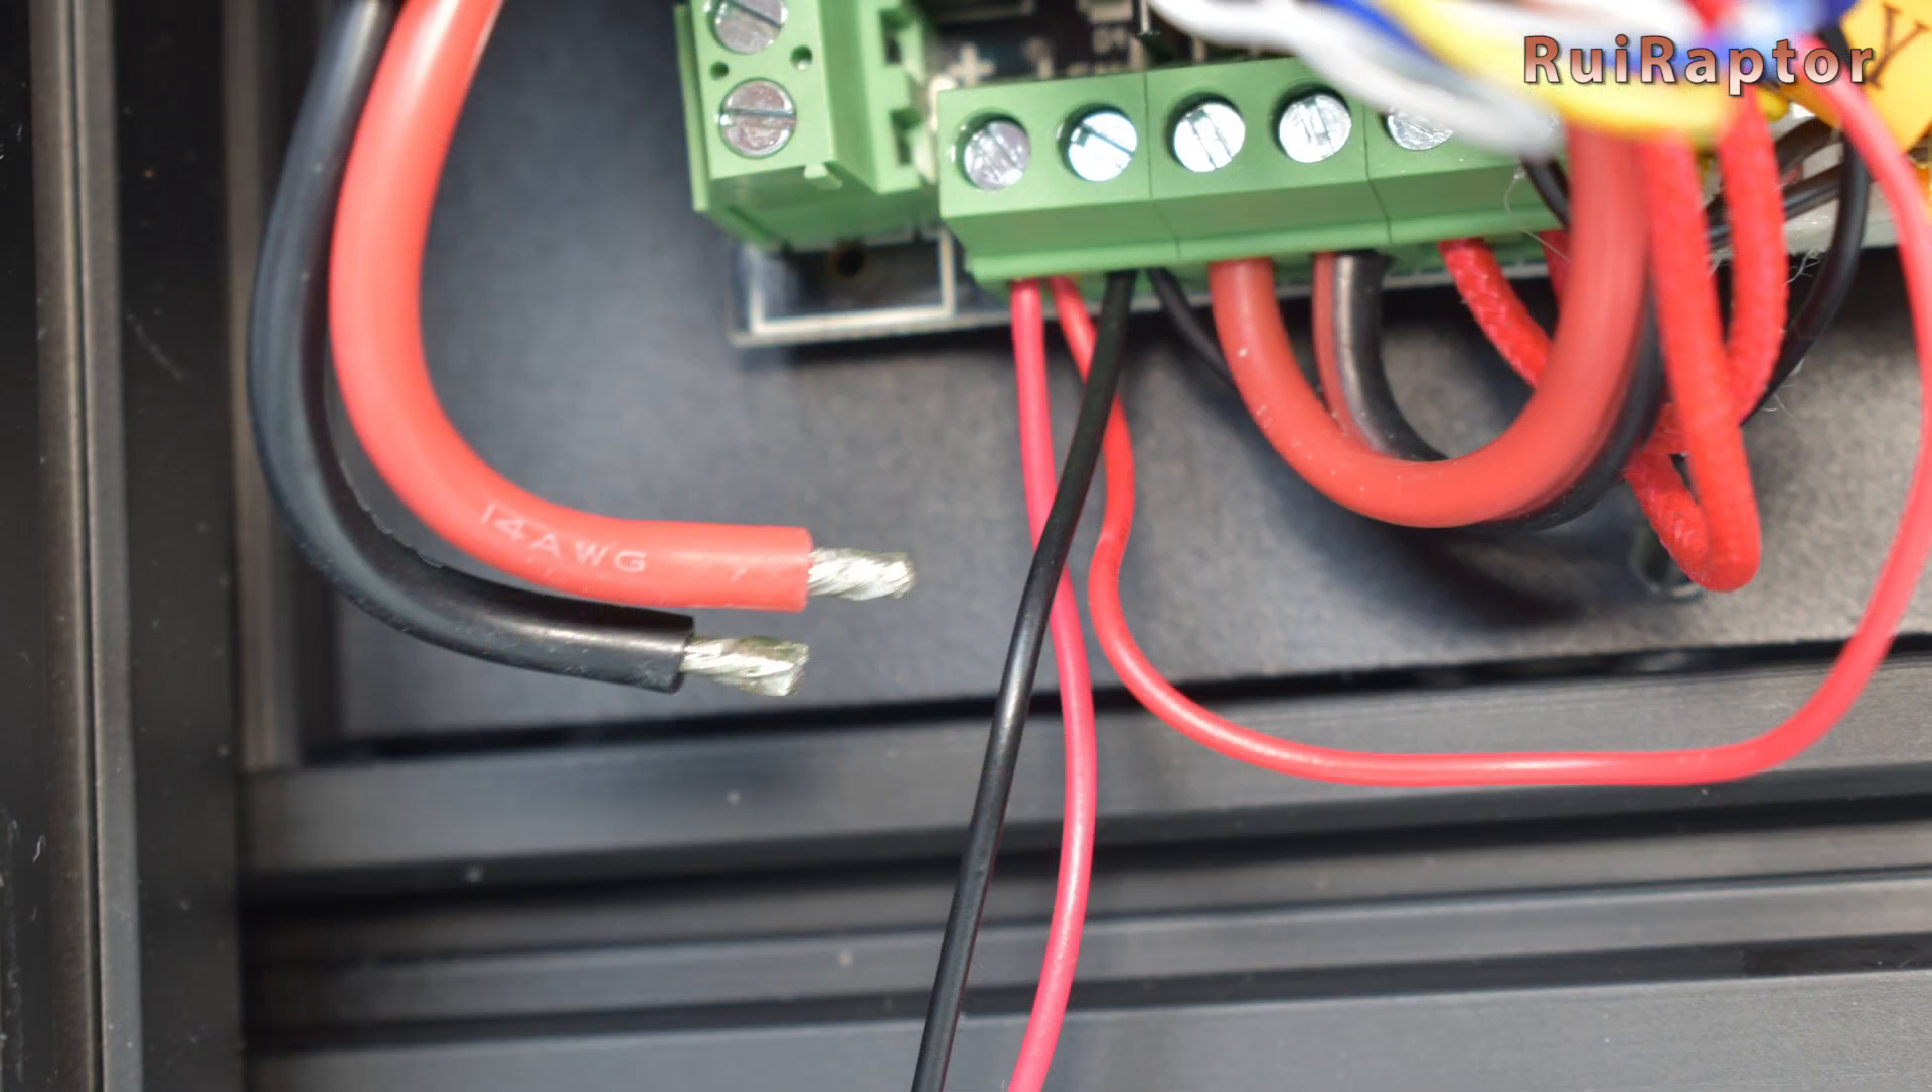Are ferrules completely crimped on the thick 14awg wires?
No.